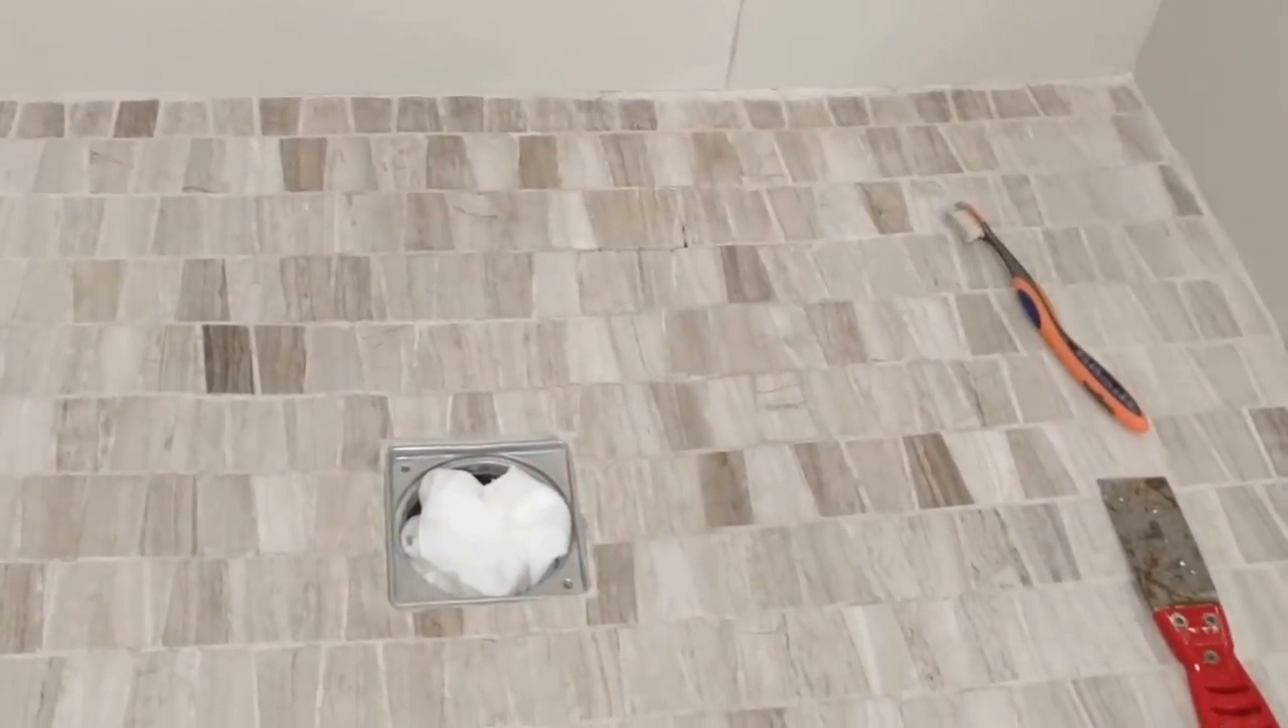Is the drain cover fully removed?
Yes.